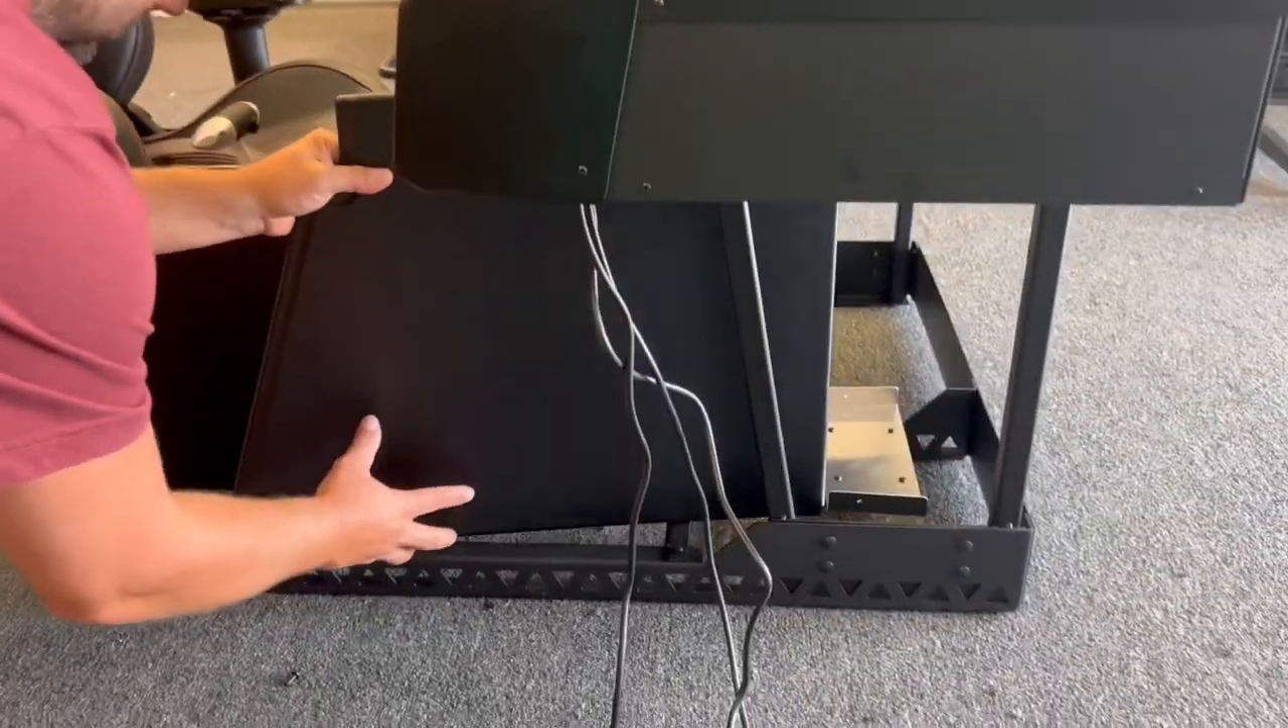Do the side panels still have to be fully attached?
Yes.